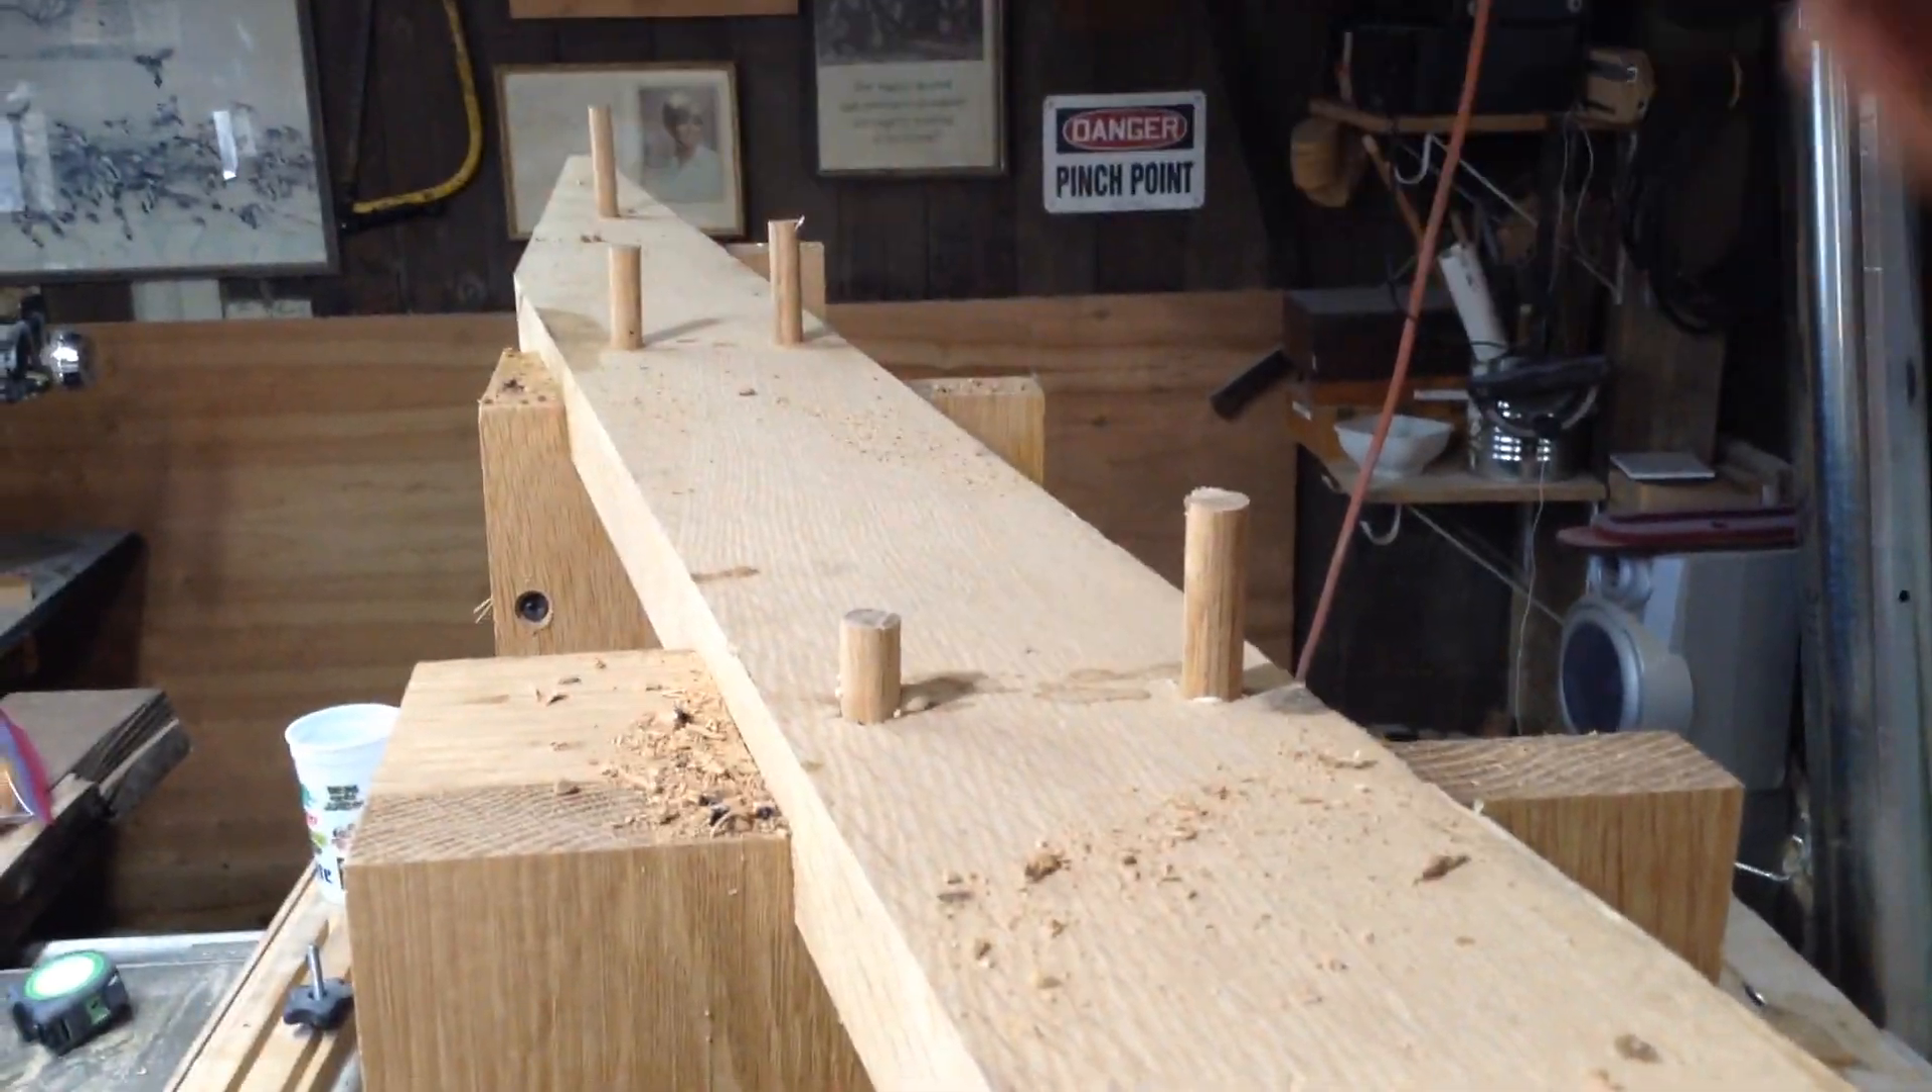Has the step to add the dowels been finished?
Yes.